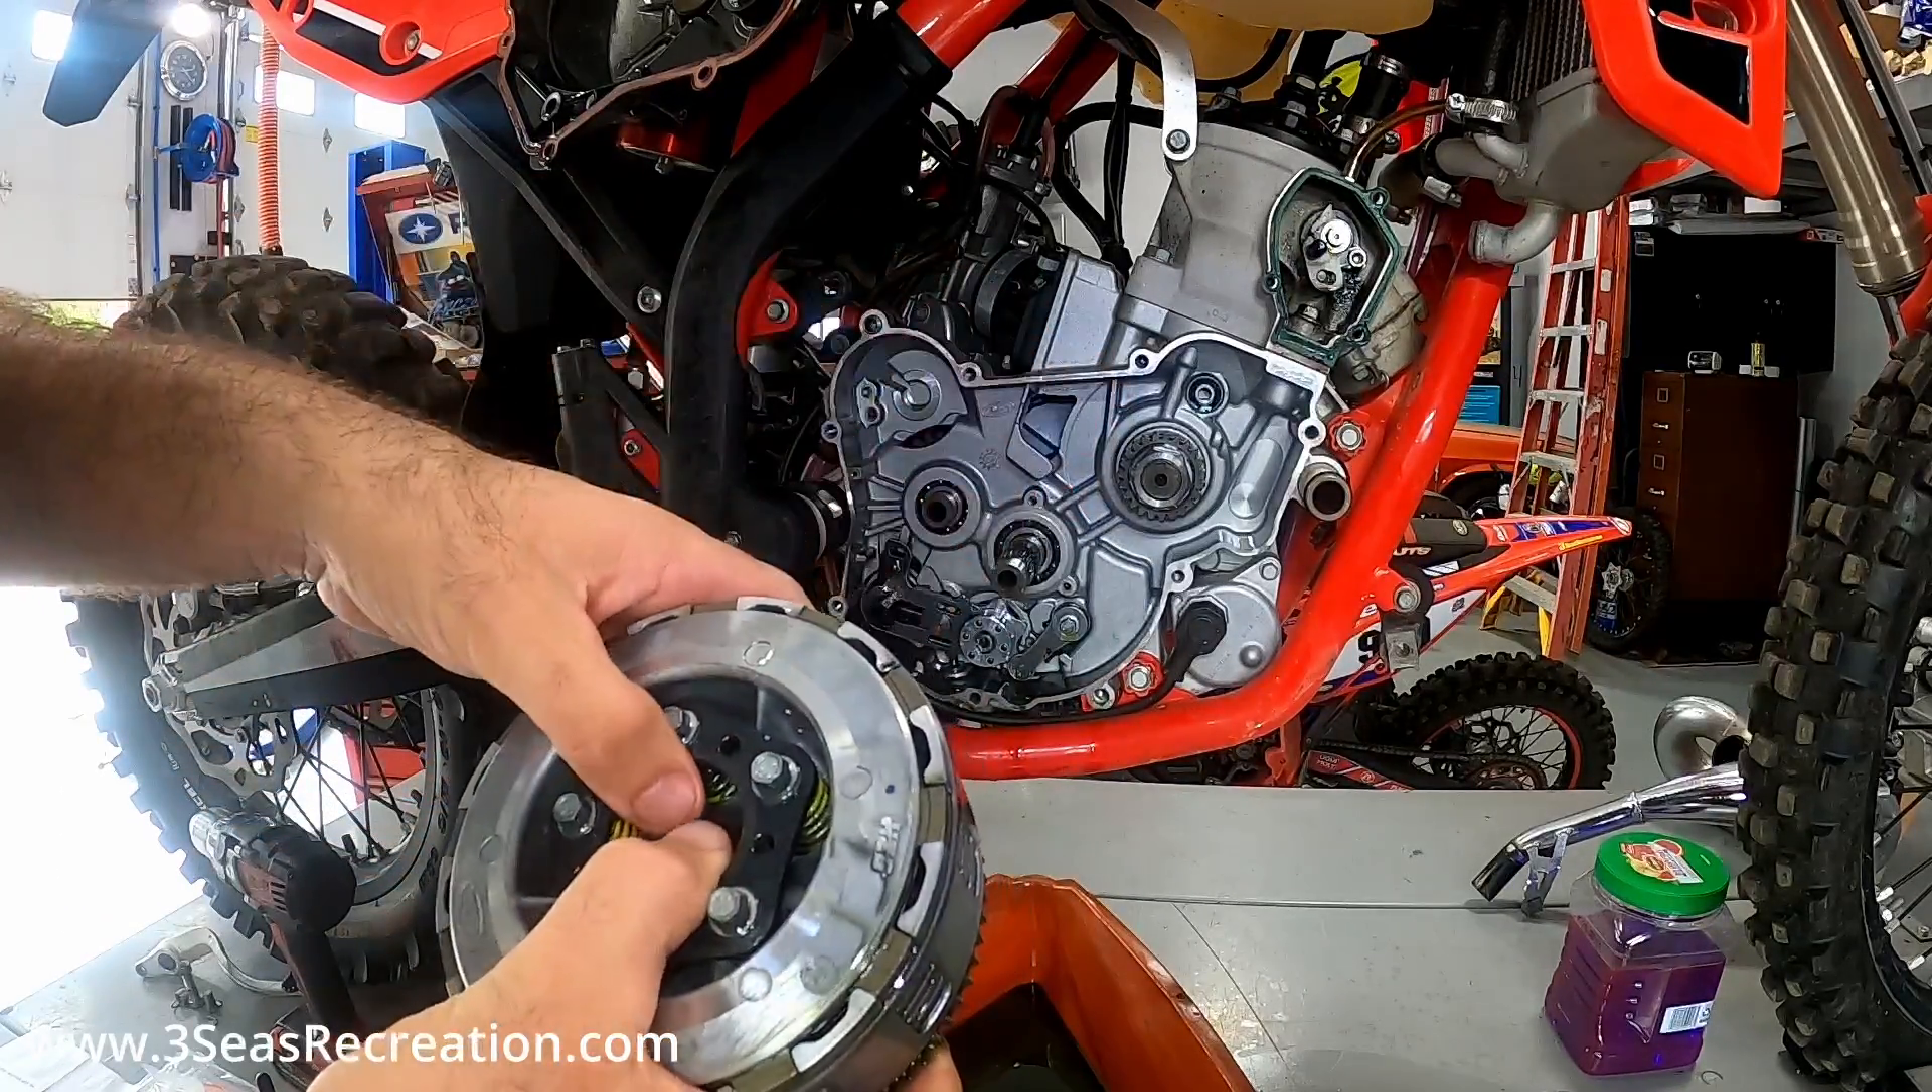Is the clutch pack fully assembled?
Yes.